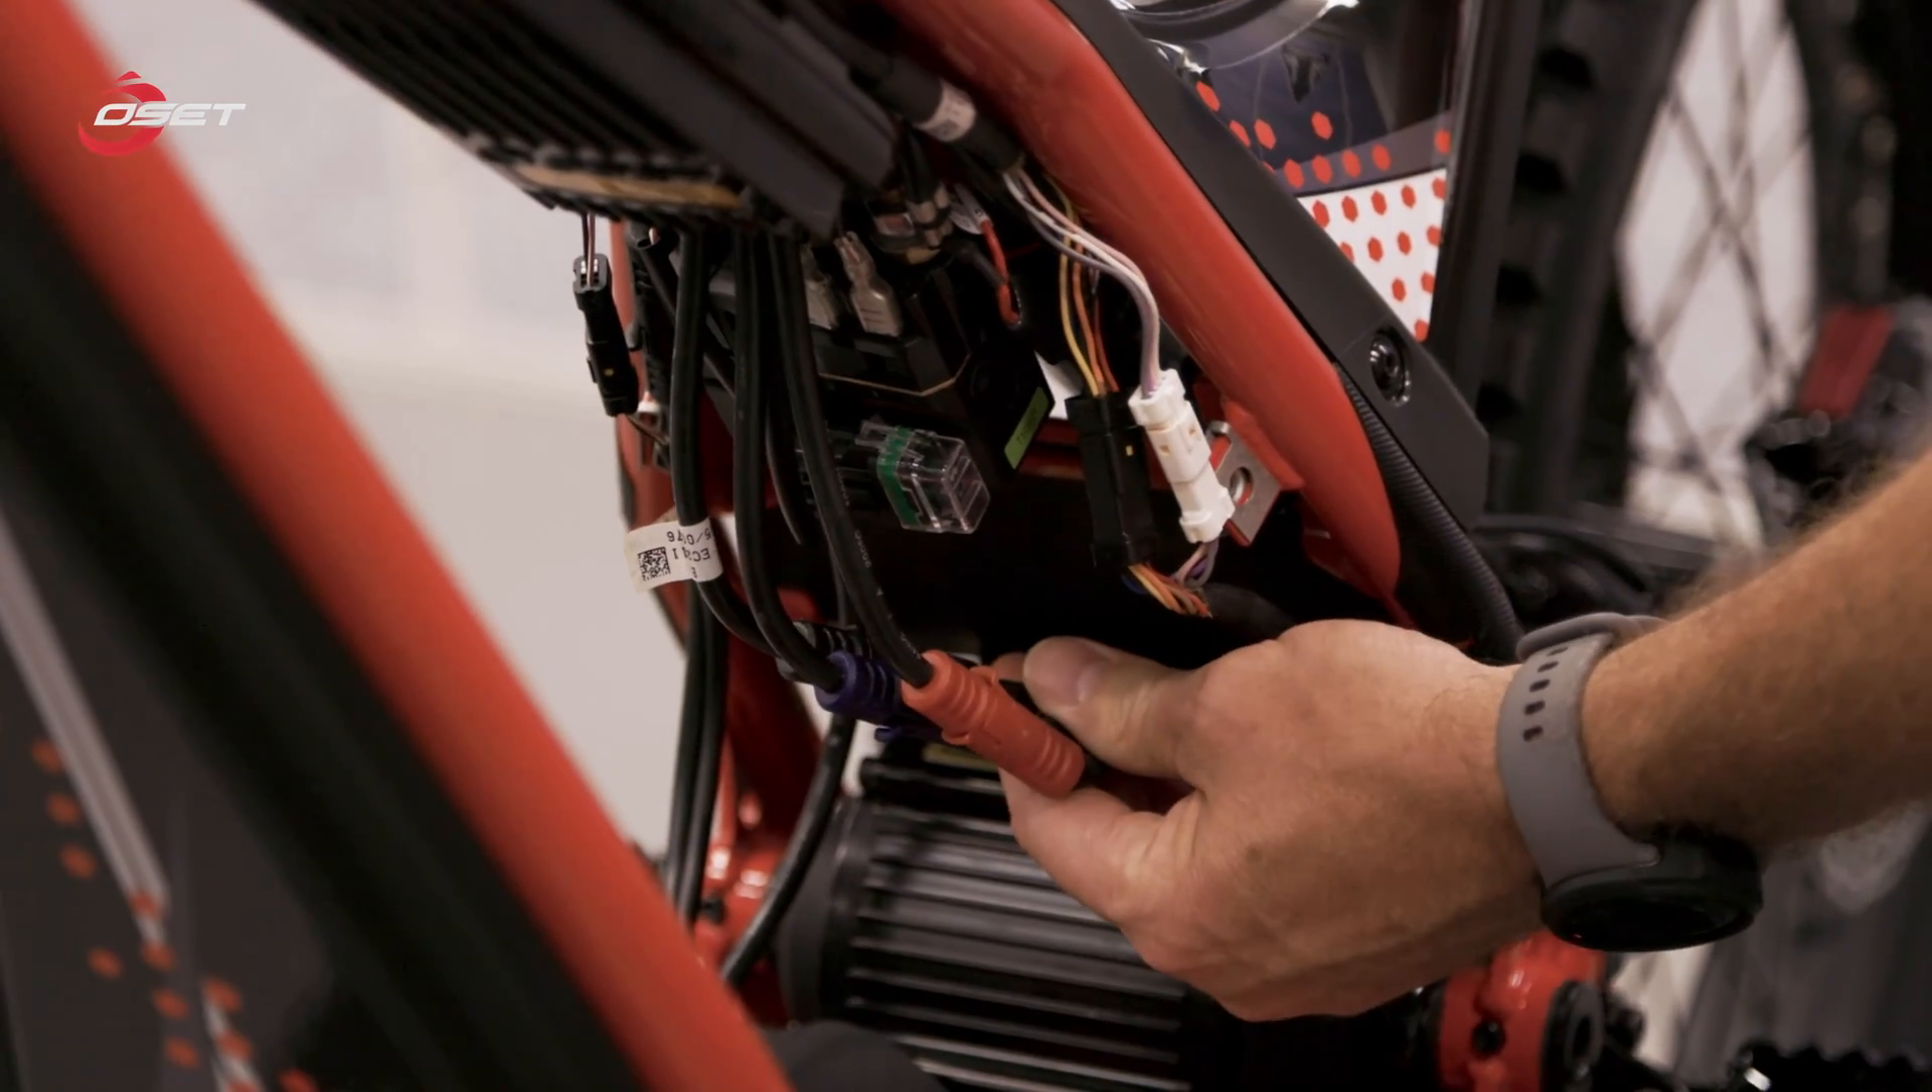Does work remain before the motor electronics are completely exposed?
No.